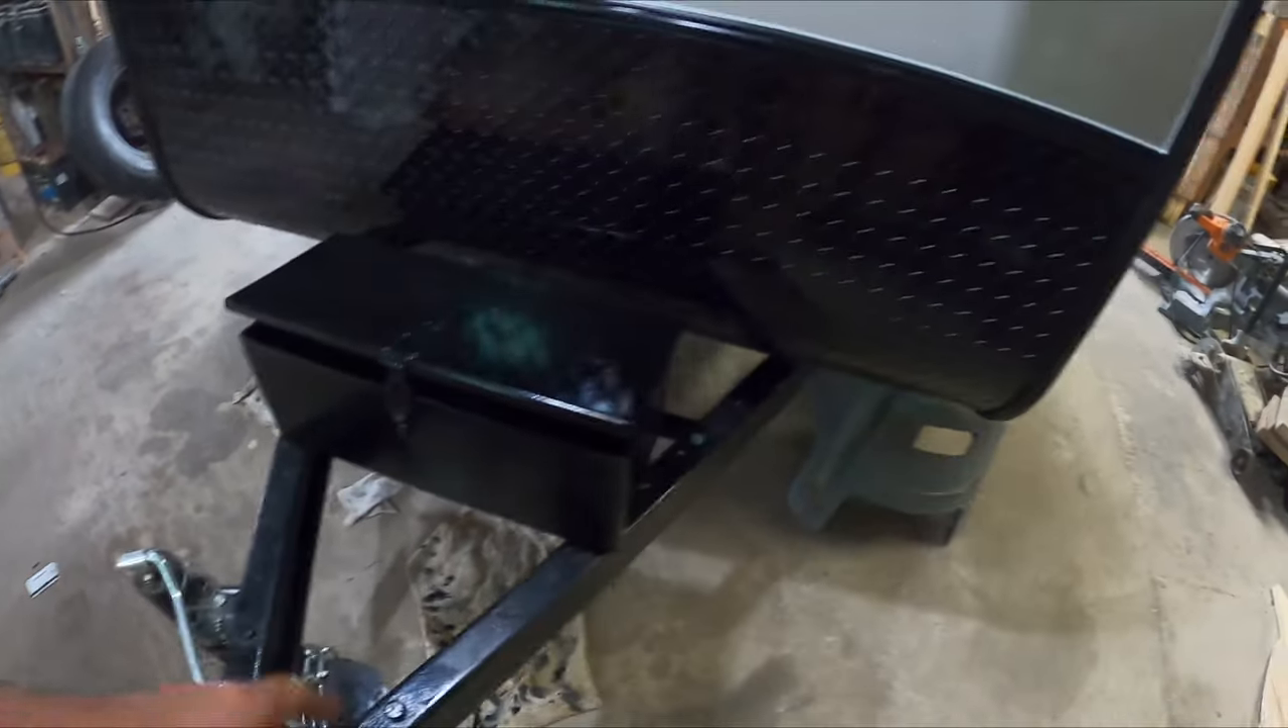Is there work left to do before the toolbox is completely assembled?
No.